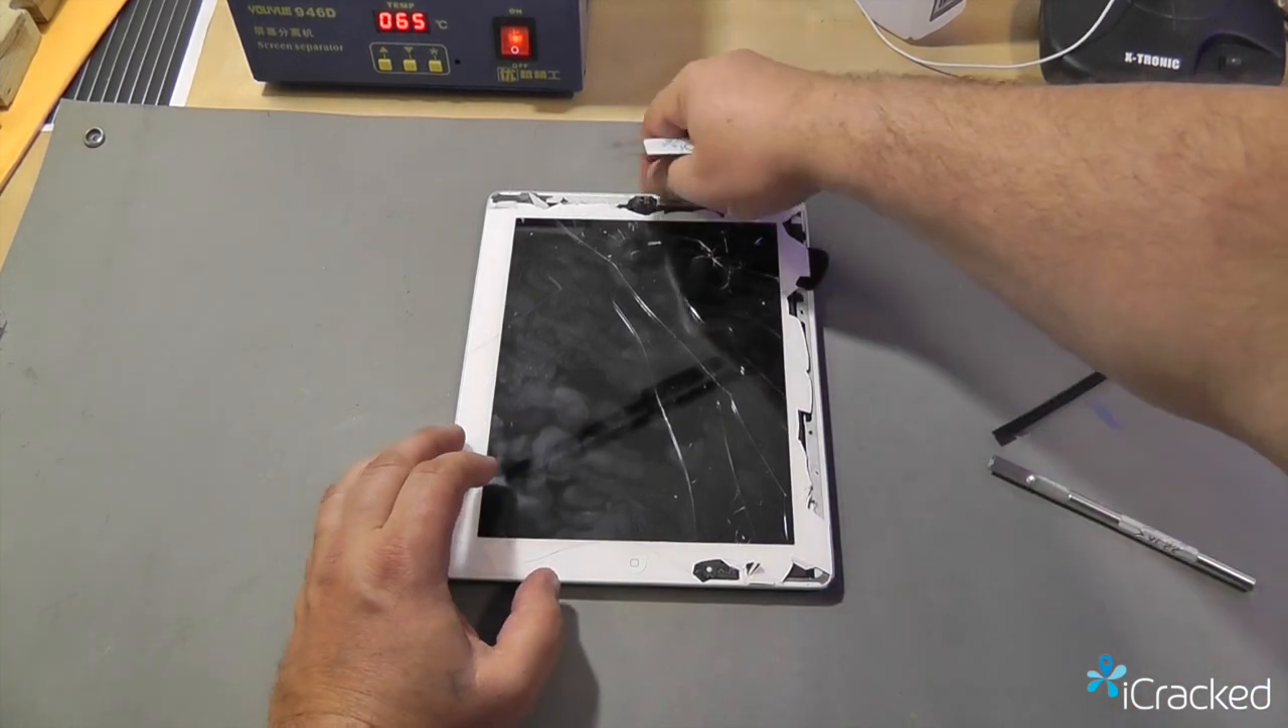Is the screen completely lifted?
No.